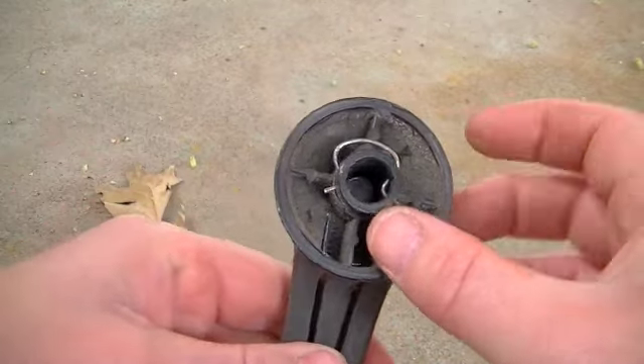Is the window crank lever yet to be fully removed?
No.